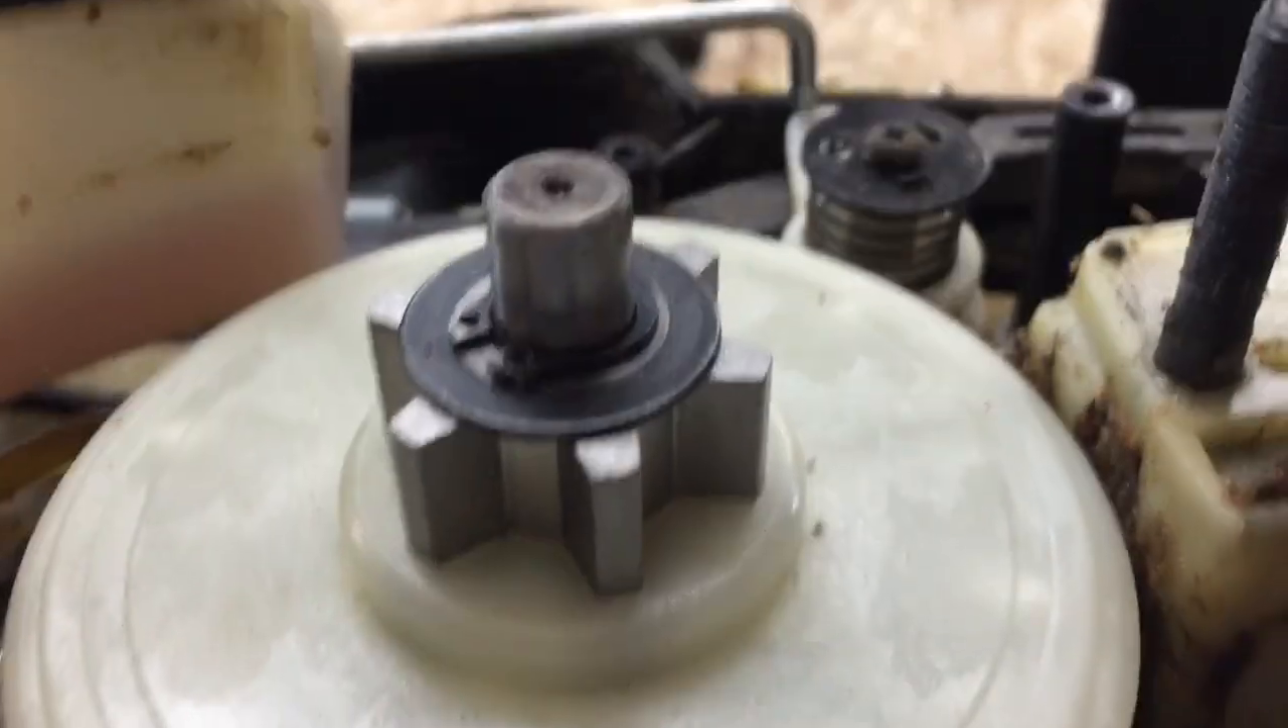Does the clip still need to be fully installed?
No.